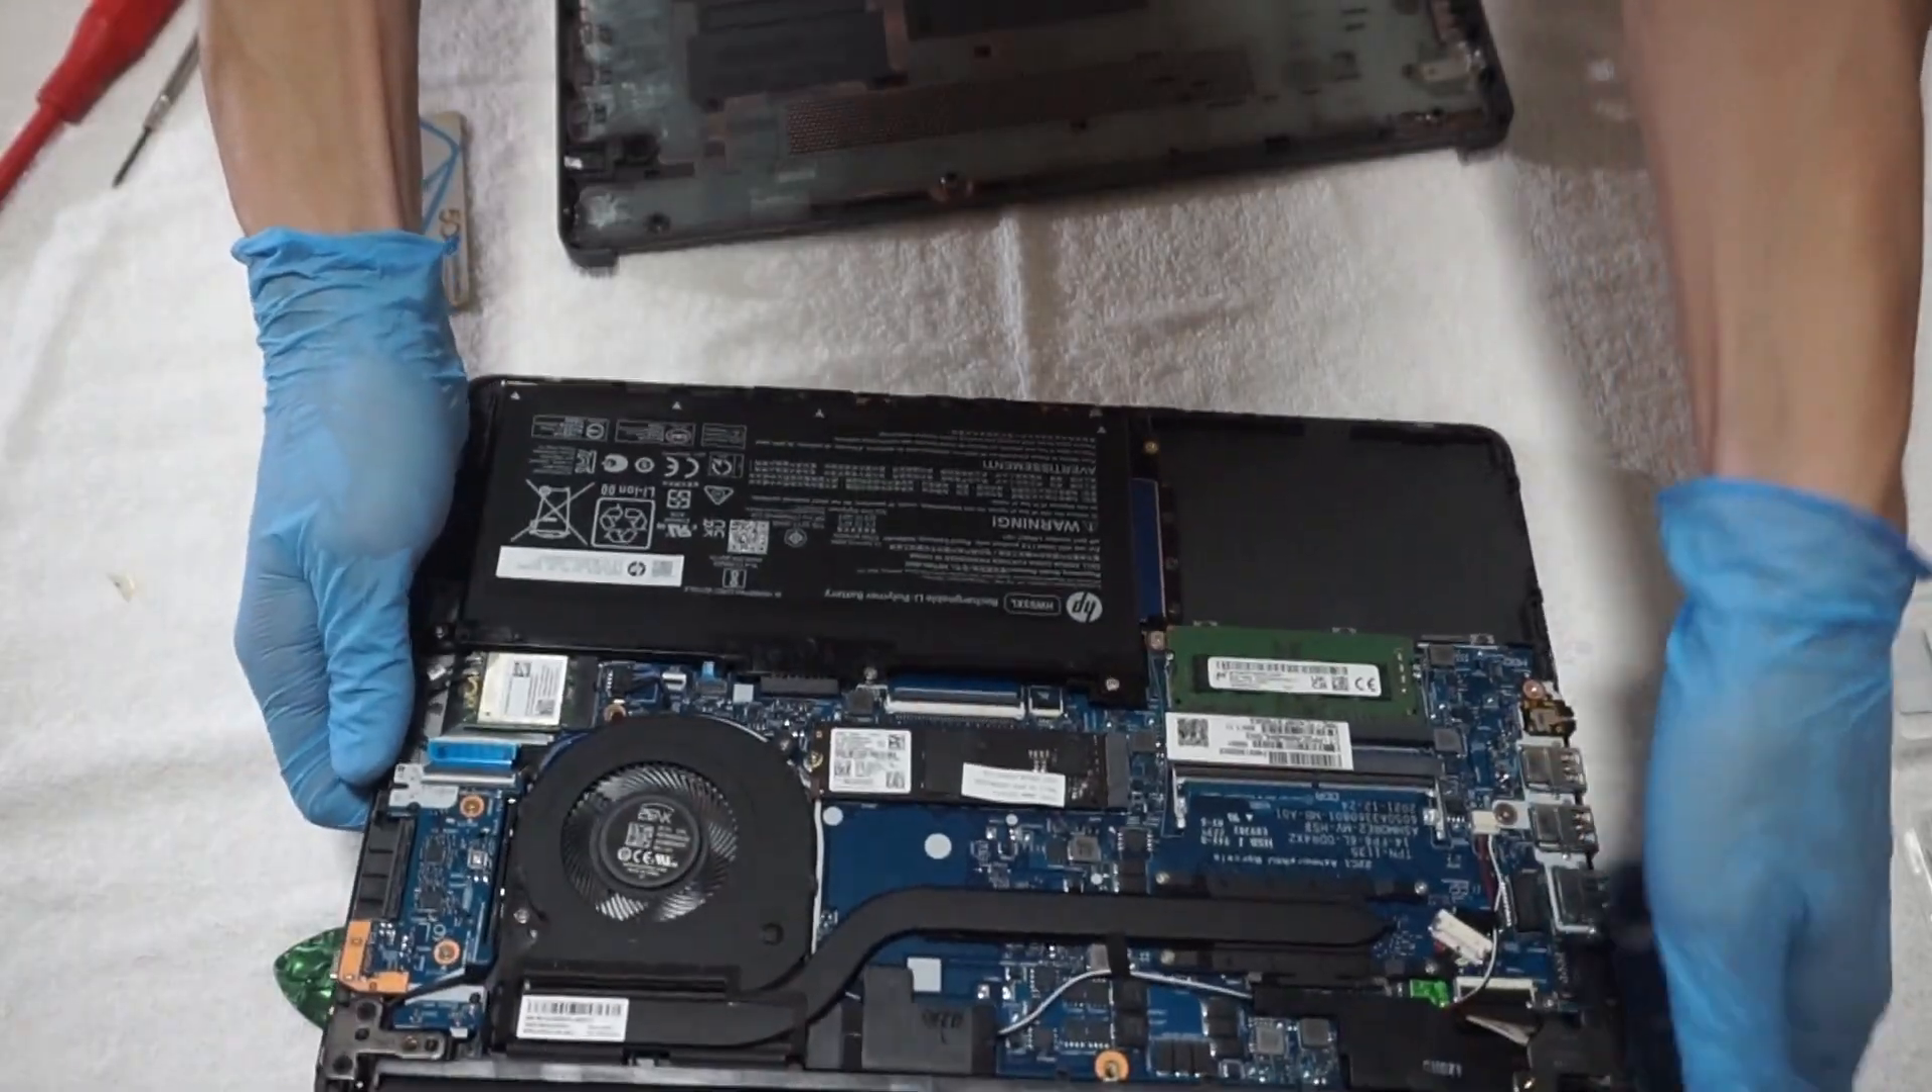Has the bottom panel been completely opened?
Yes.